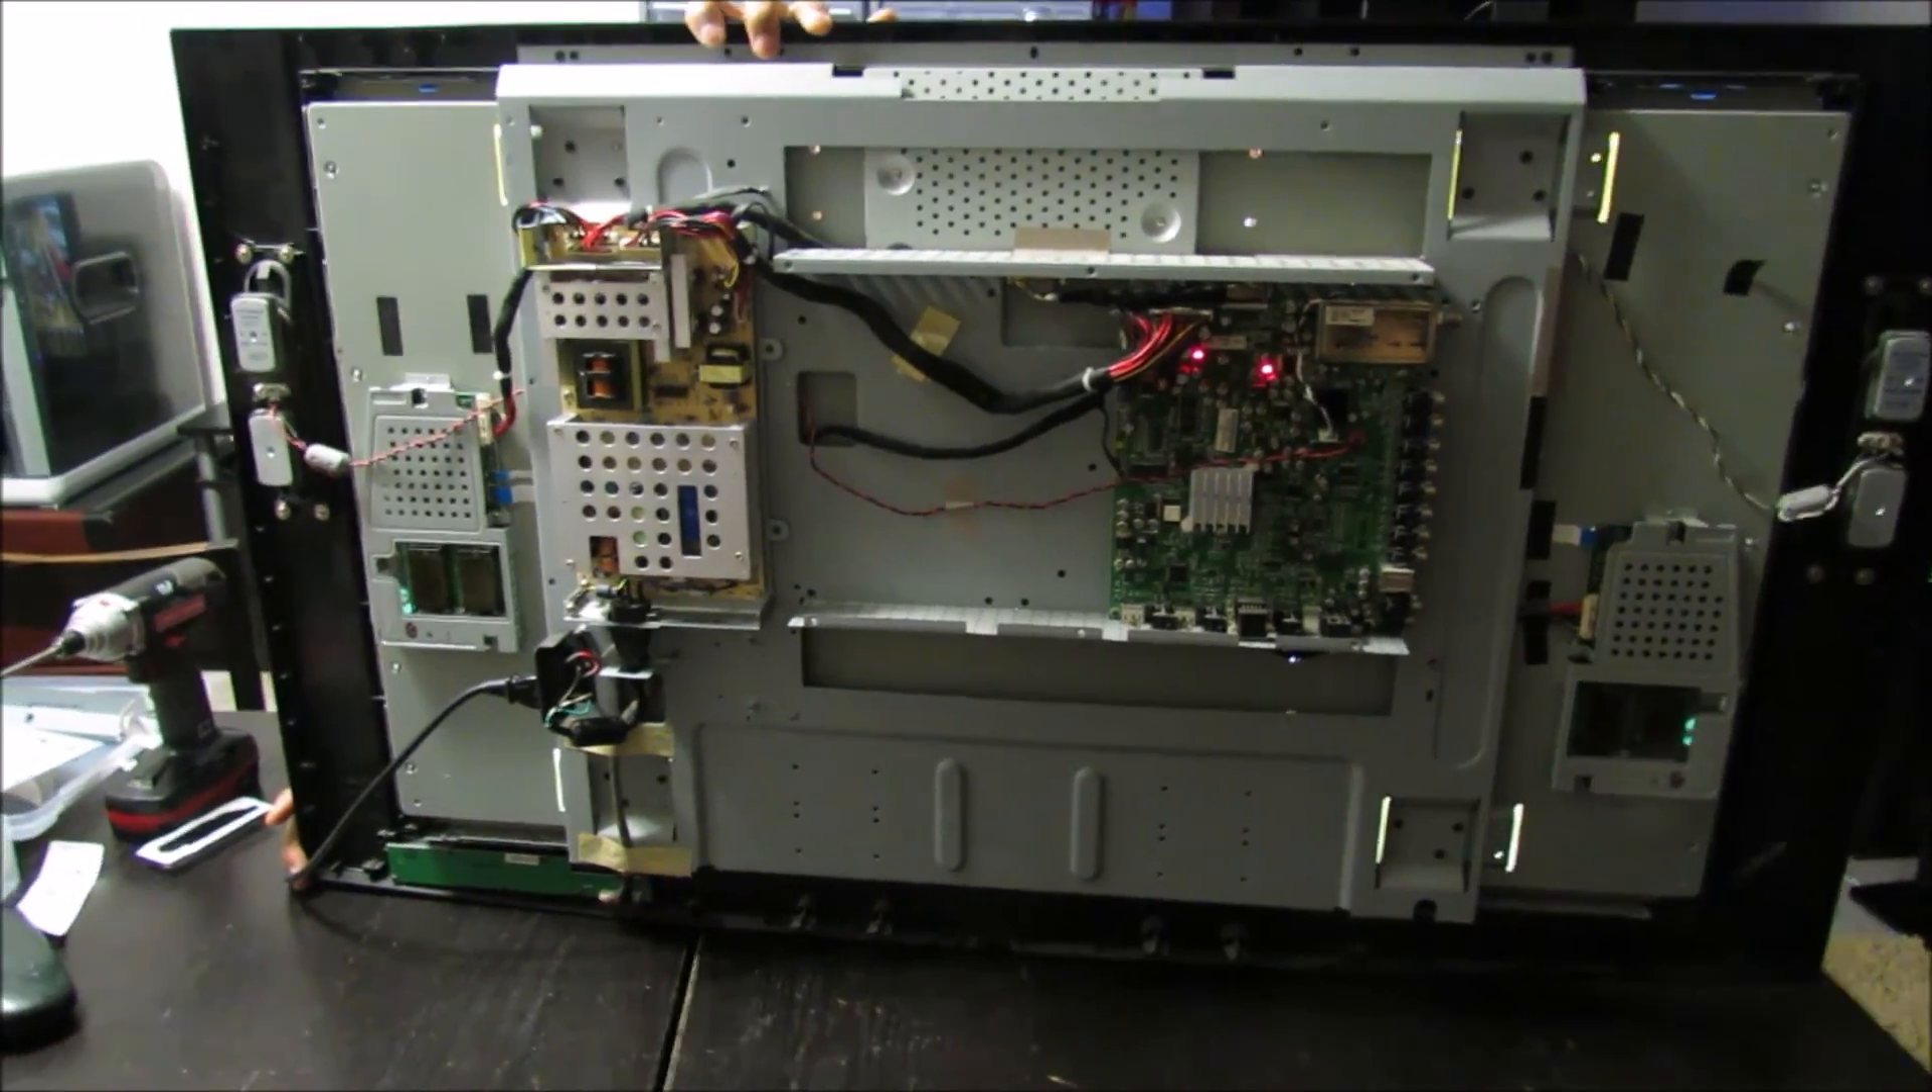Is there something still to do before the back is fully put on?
Yes.